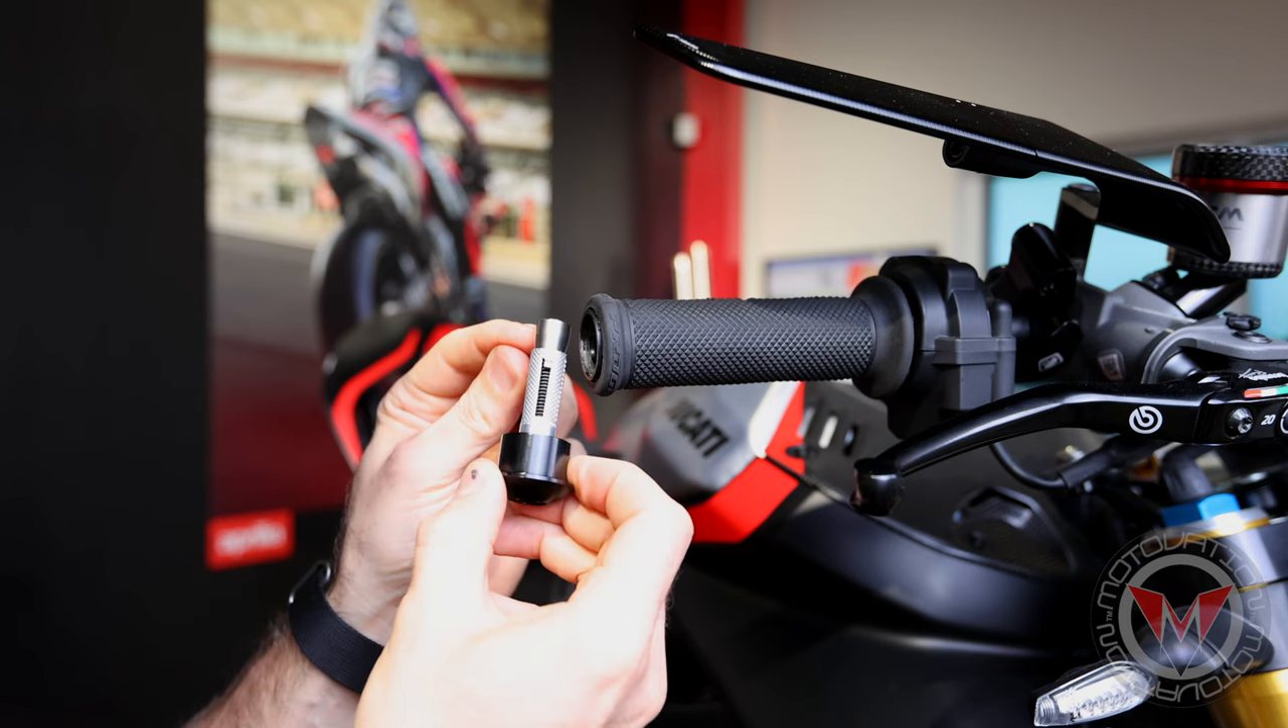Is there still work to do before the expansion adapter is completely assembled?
No.